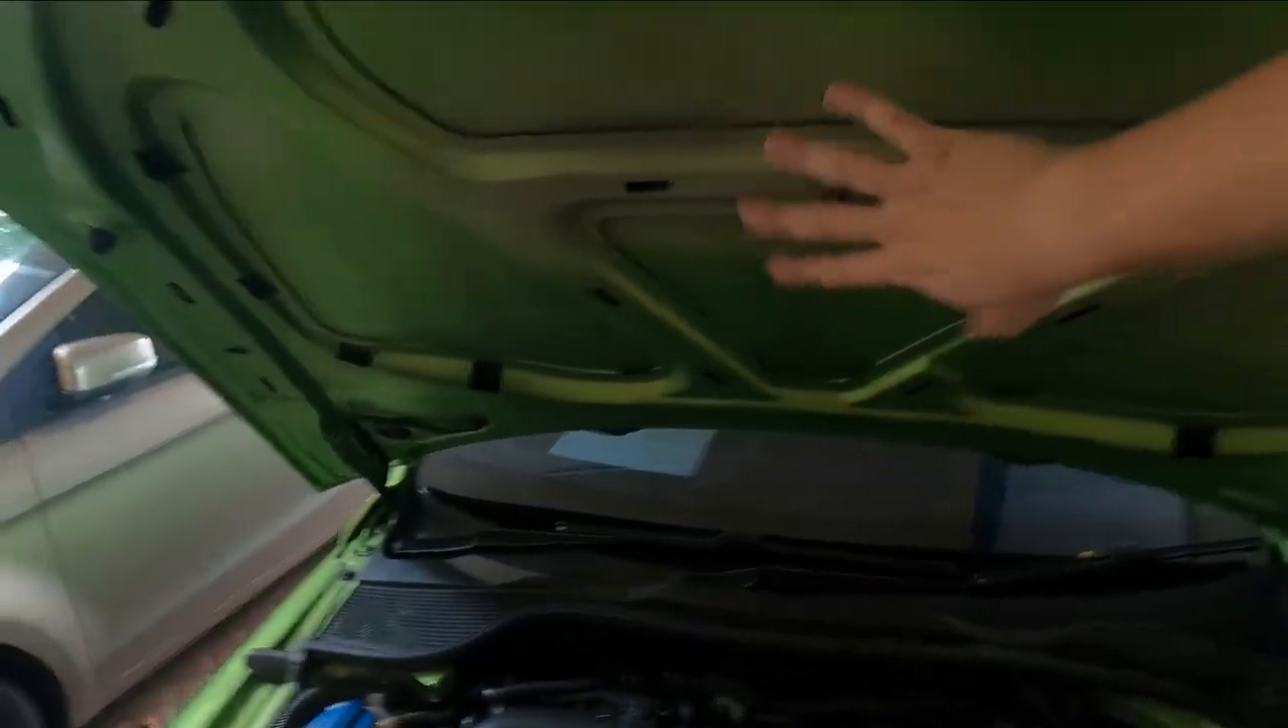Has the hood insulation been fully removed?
Yes.